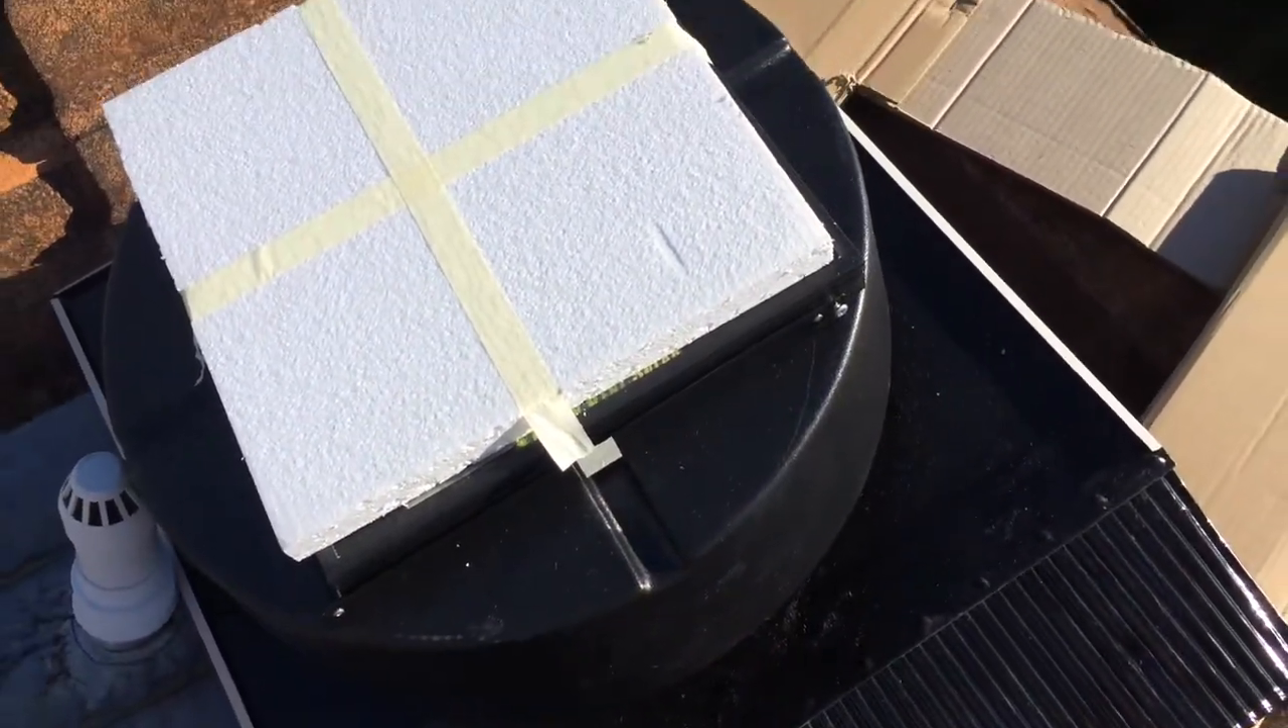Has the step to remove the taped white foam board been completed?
No.